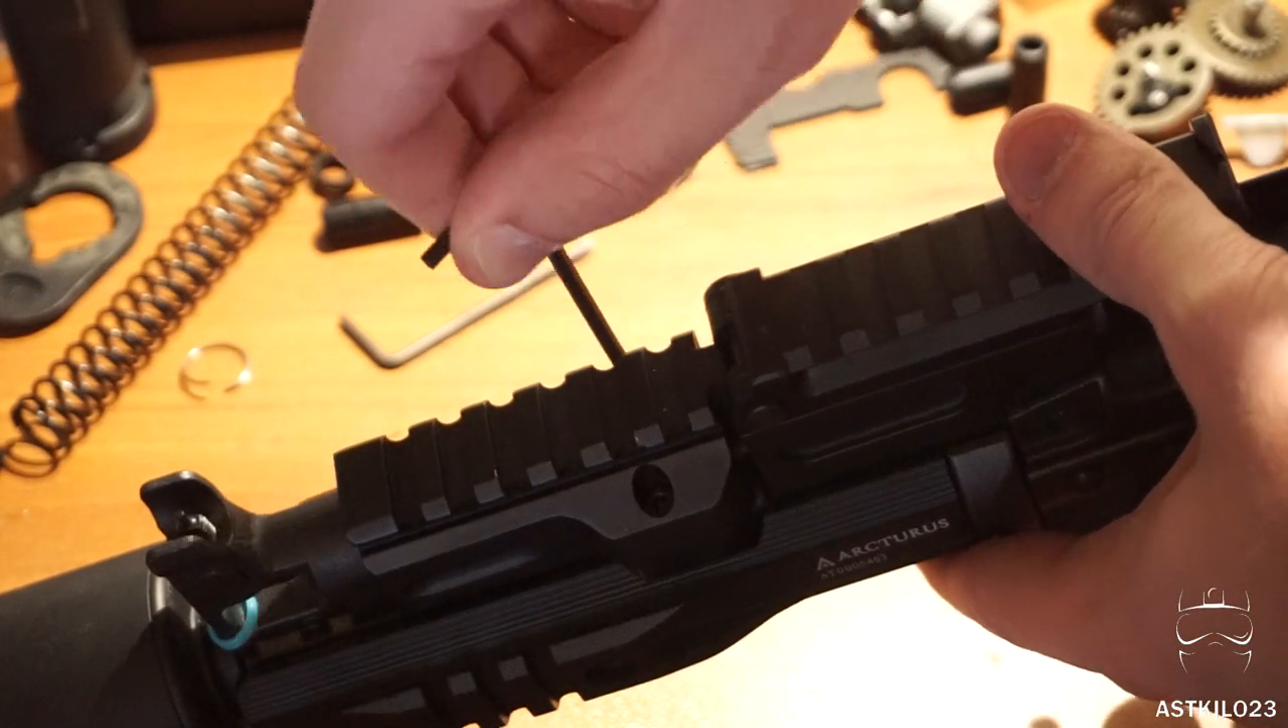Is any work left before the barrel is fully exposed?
Yes.